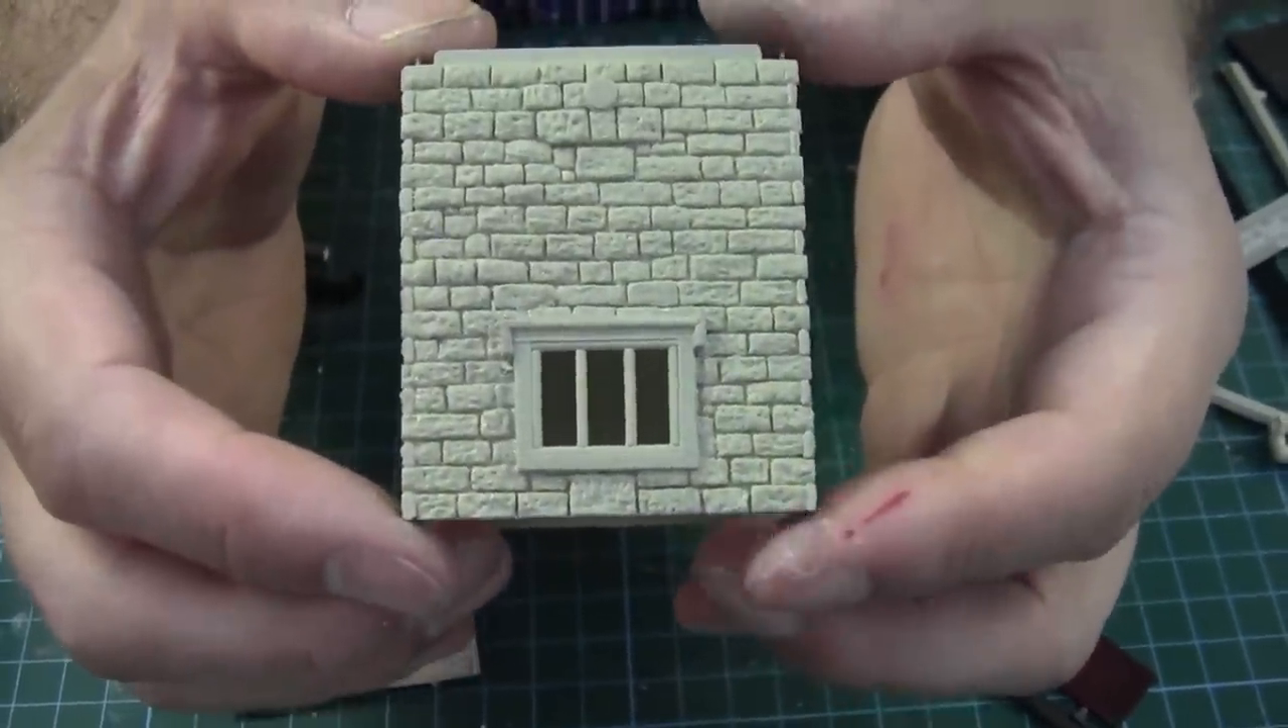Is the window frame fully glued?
Yes.